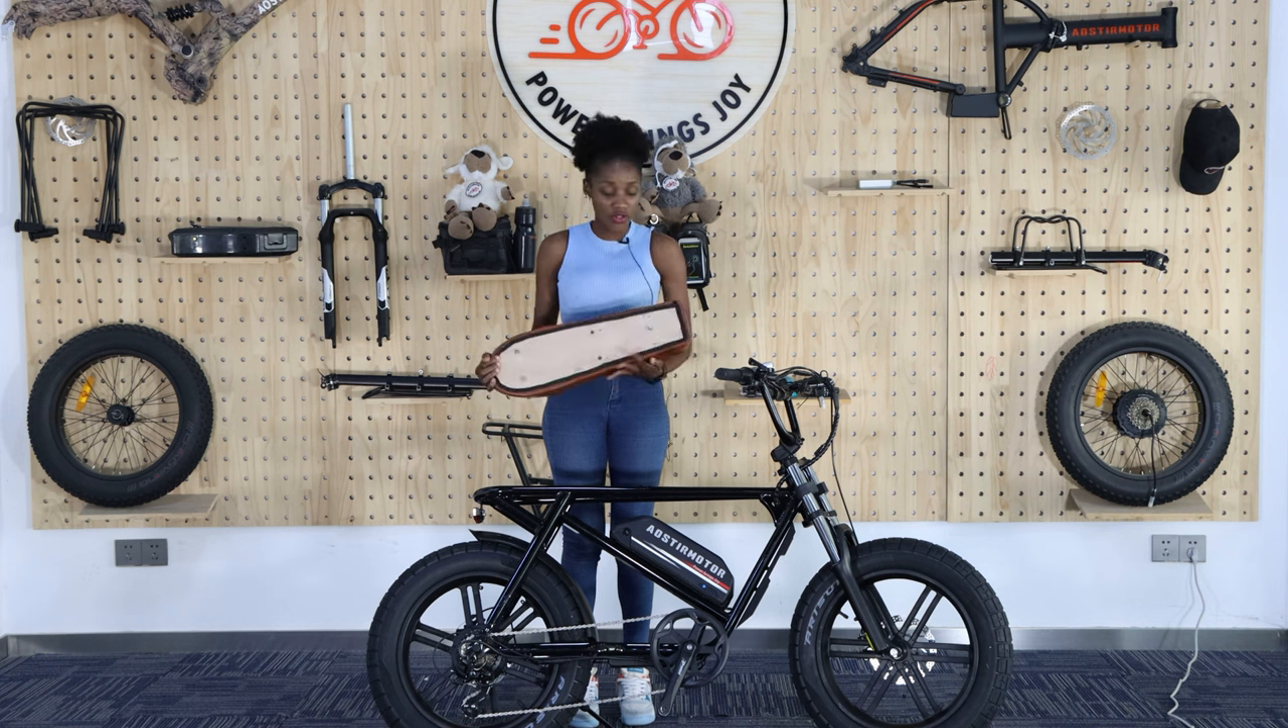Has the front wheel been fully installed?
Yes.